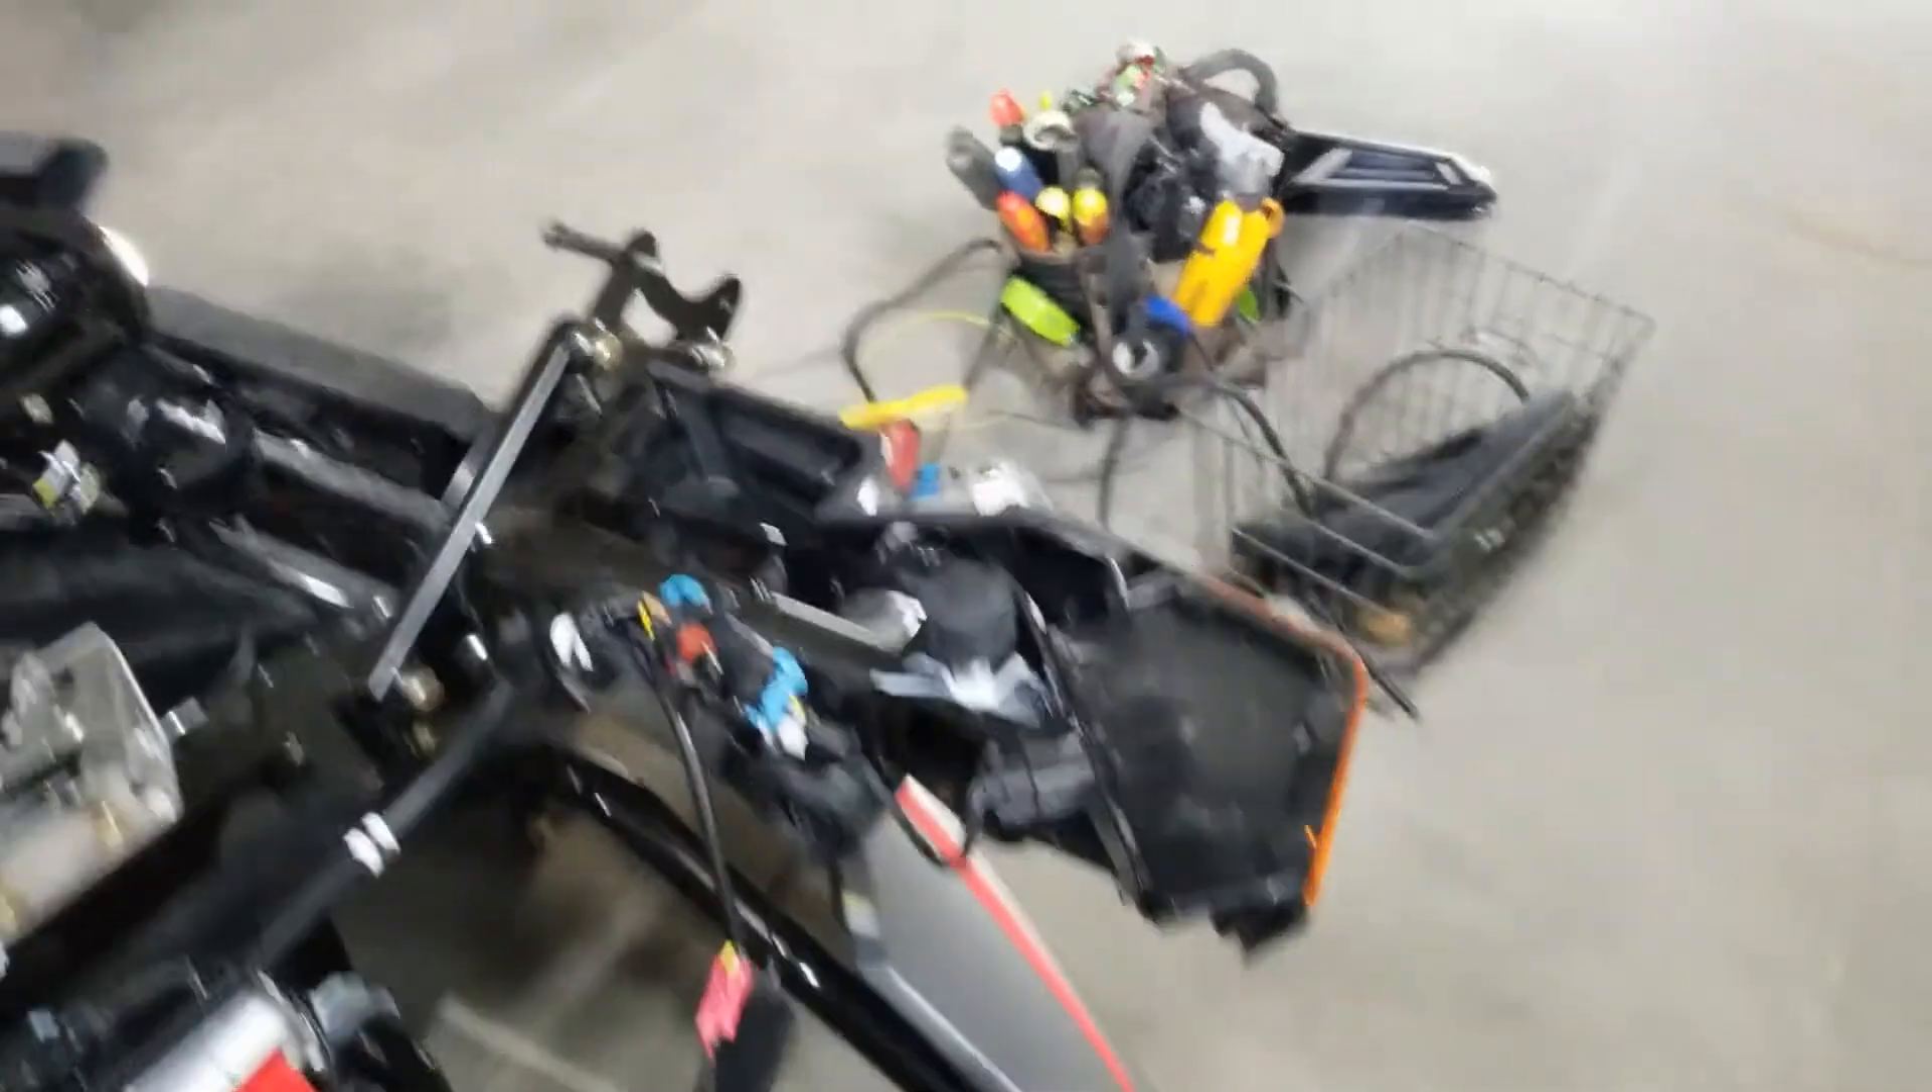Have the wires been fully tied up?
No.